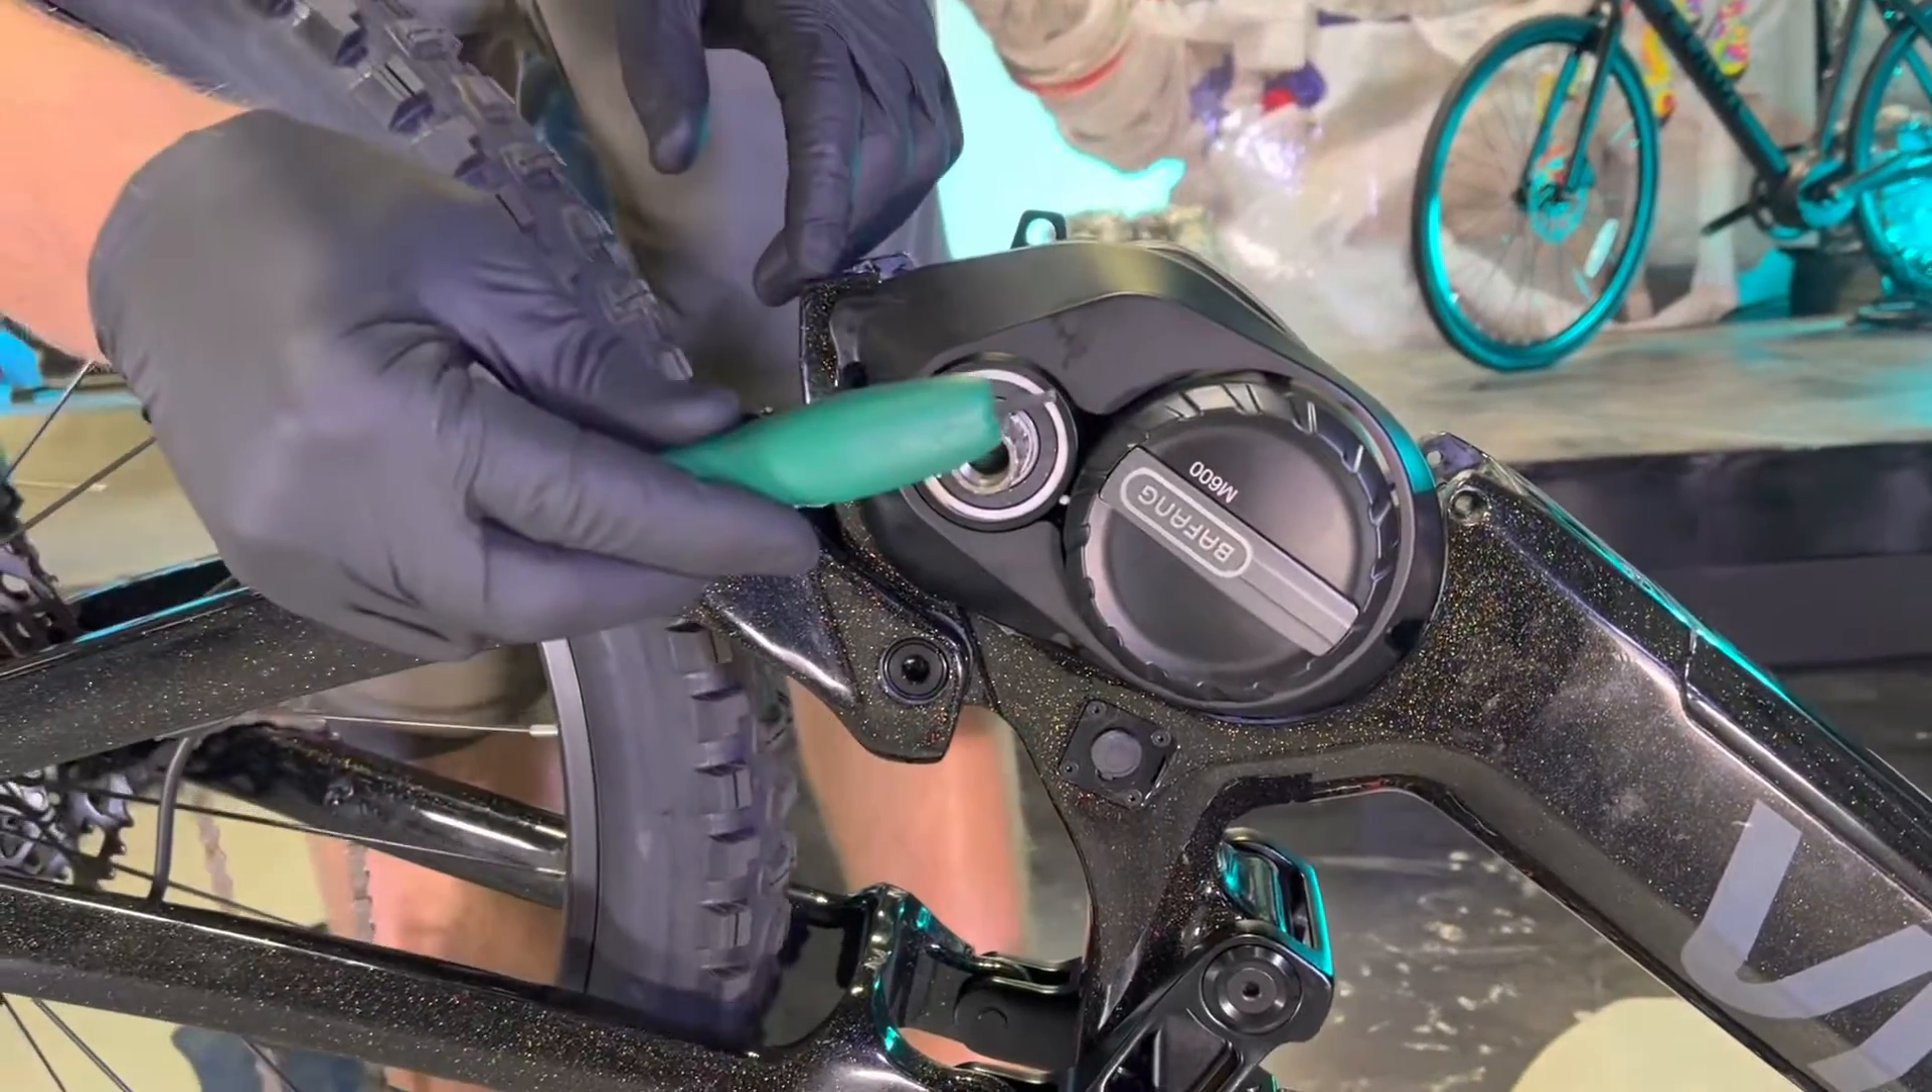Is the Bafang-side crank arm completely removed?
Yes.